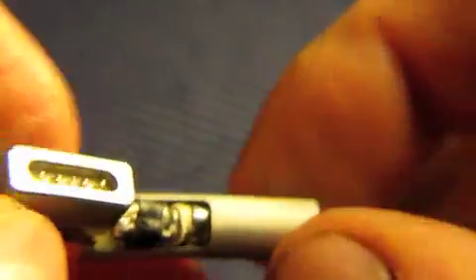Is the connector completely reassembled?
No.